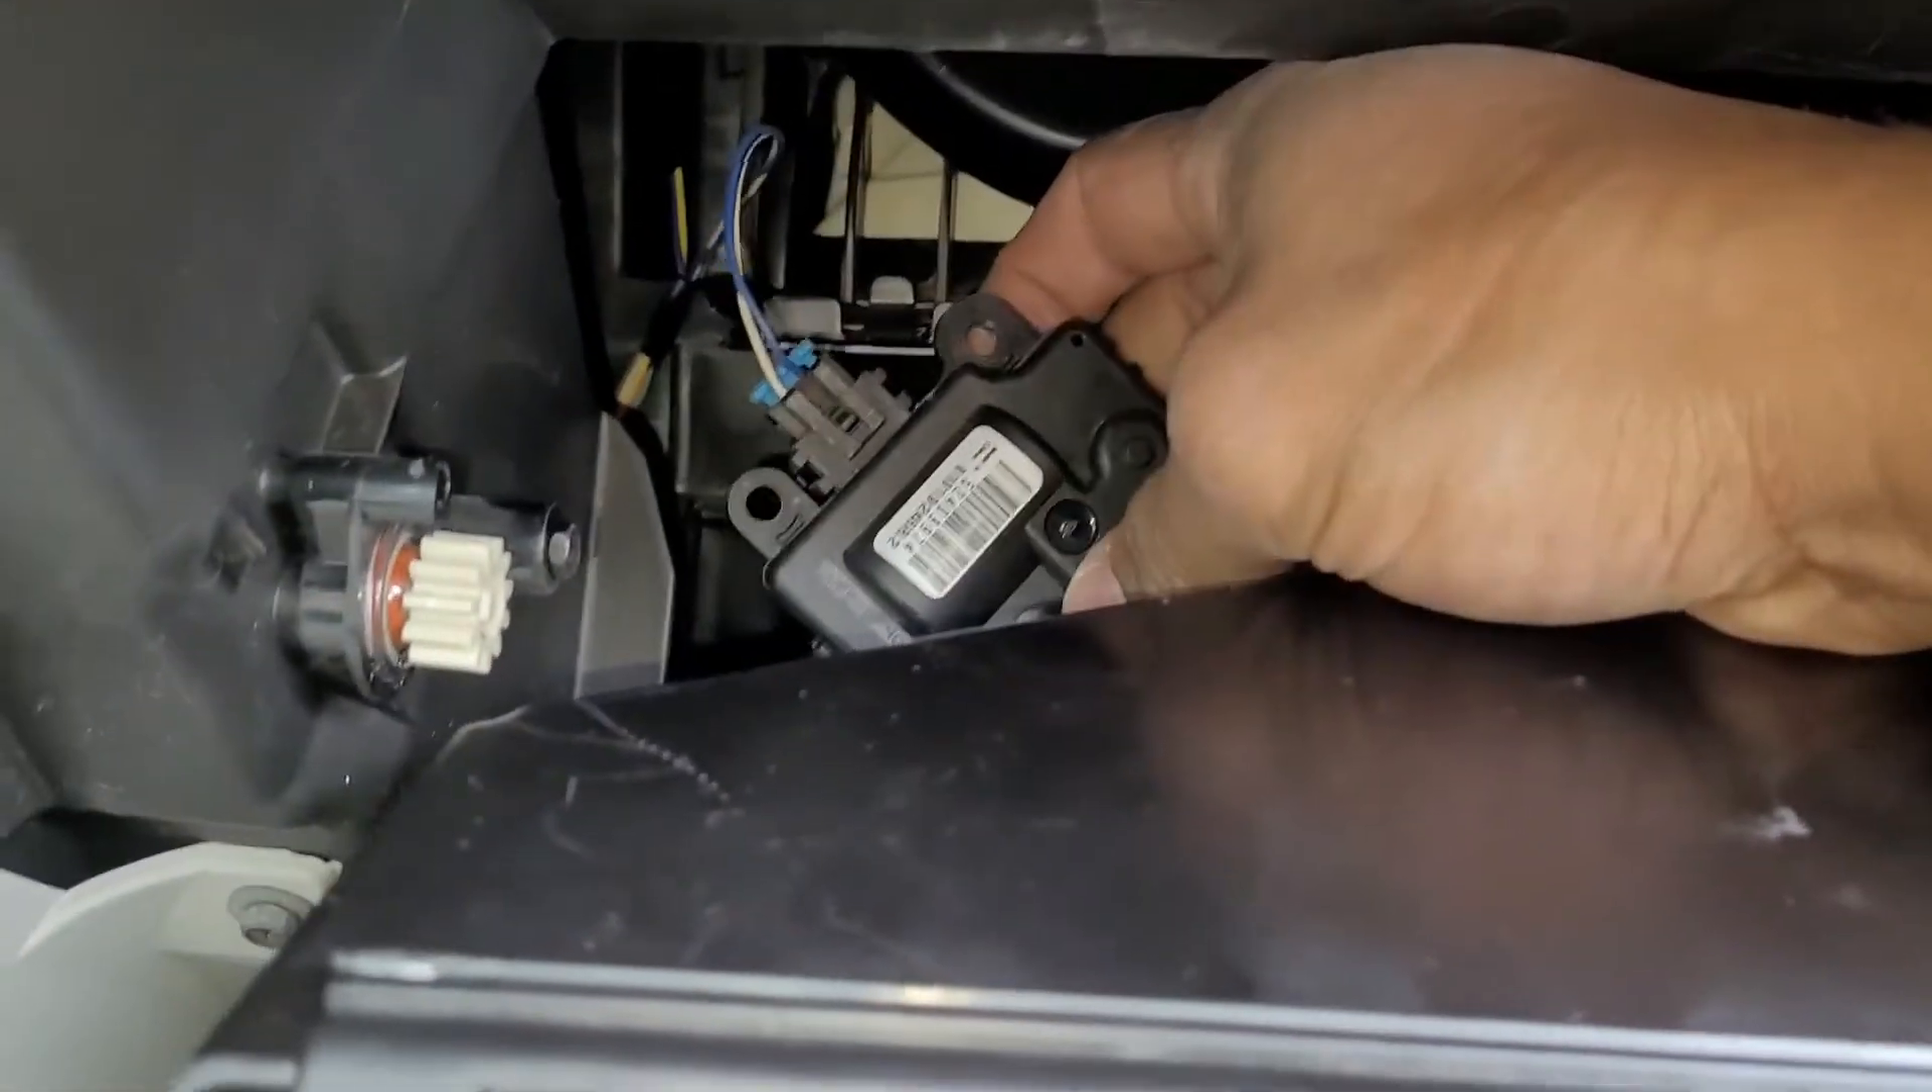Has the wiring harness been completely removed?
No.